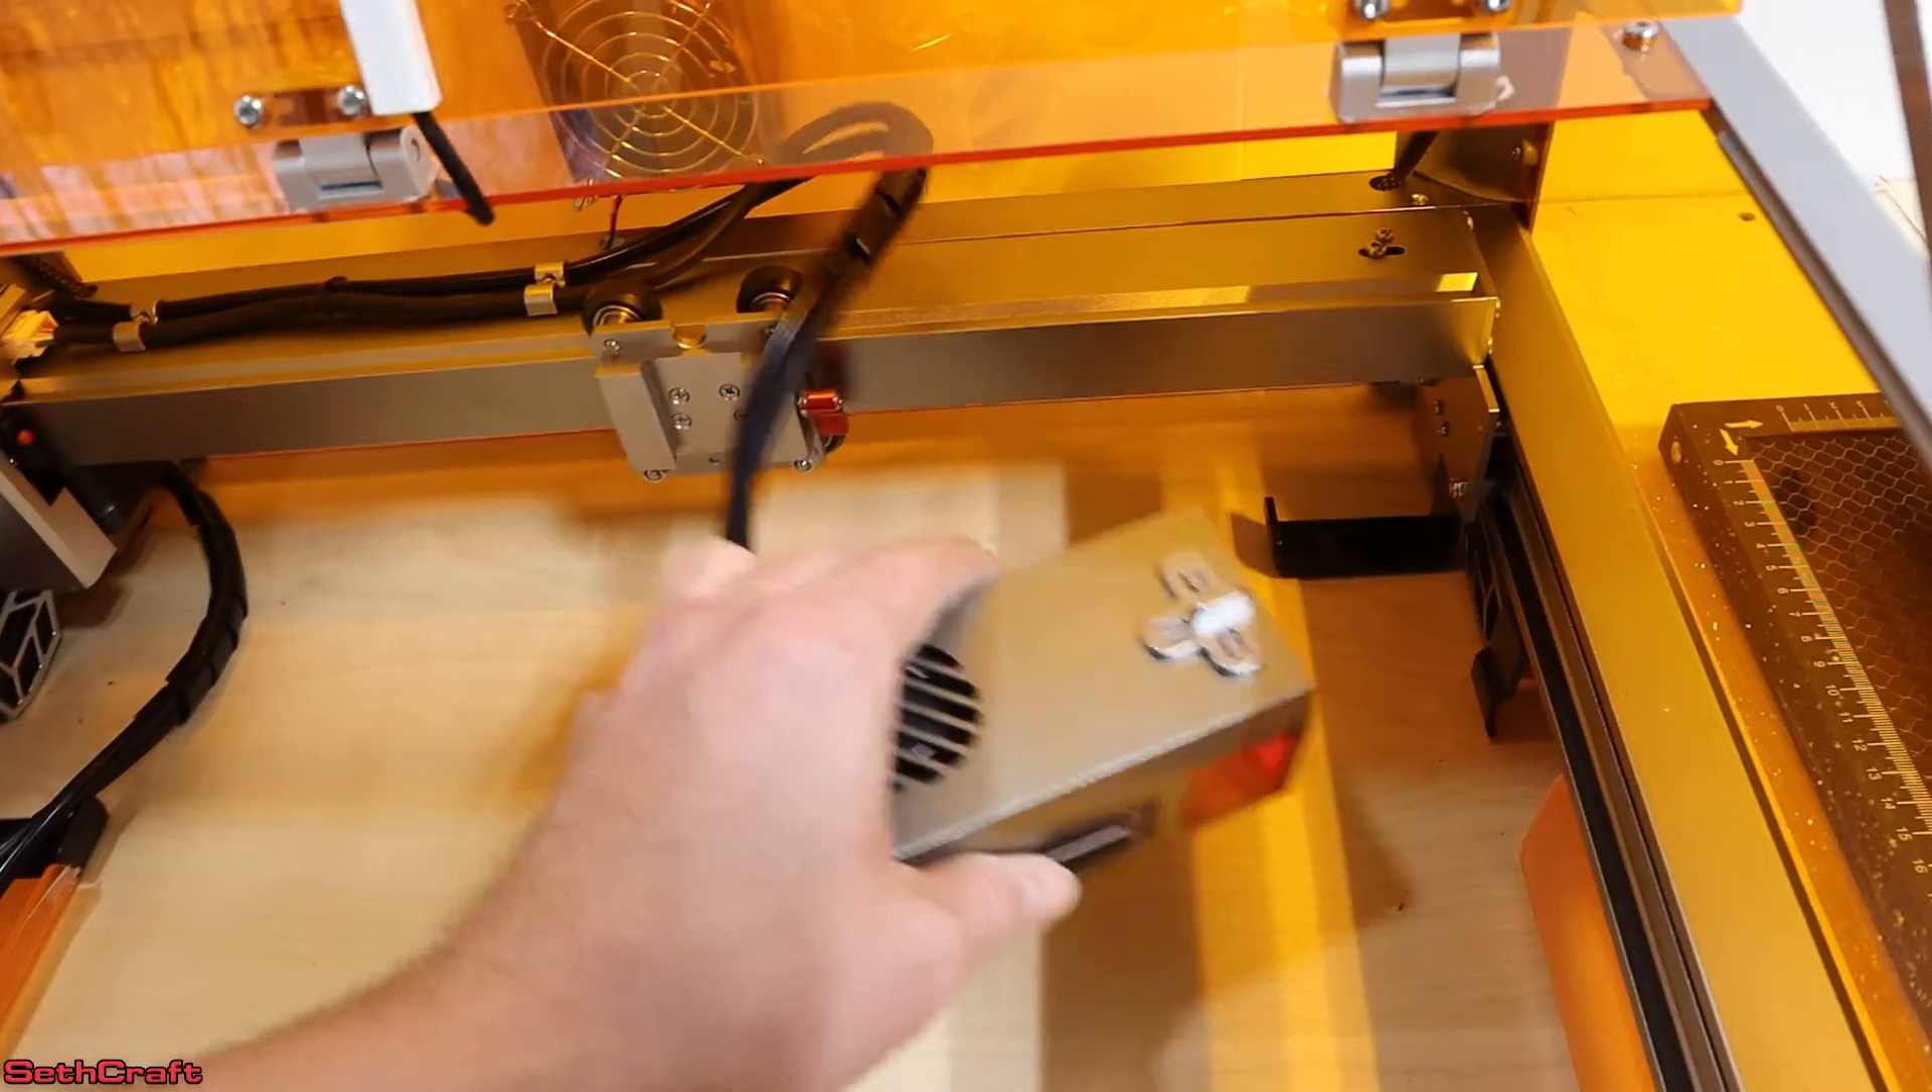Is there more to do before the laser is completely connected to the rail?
Yes.